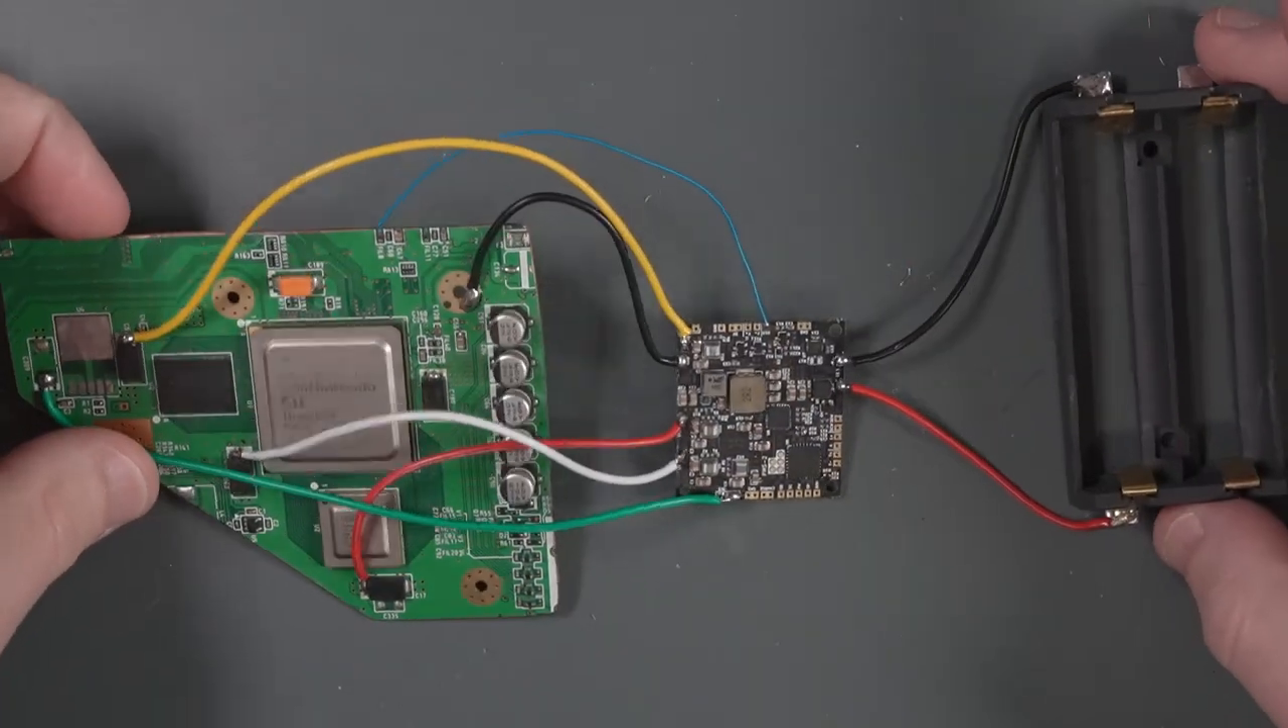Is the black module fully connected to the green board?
Yes.